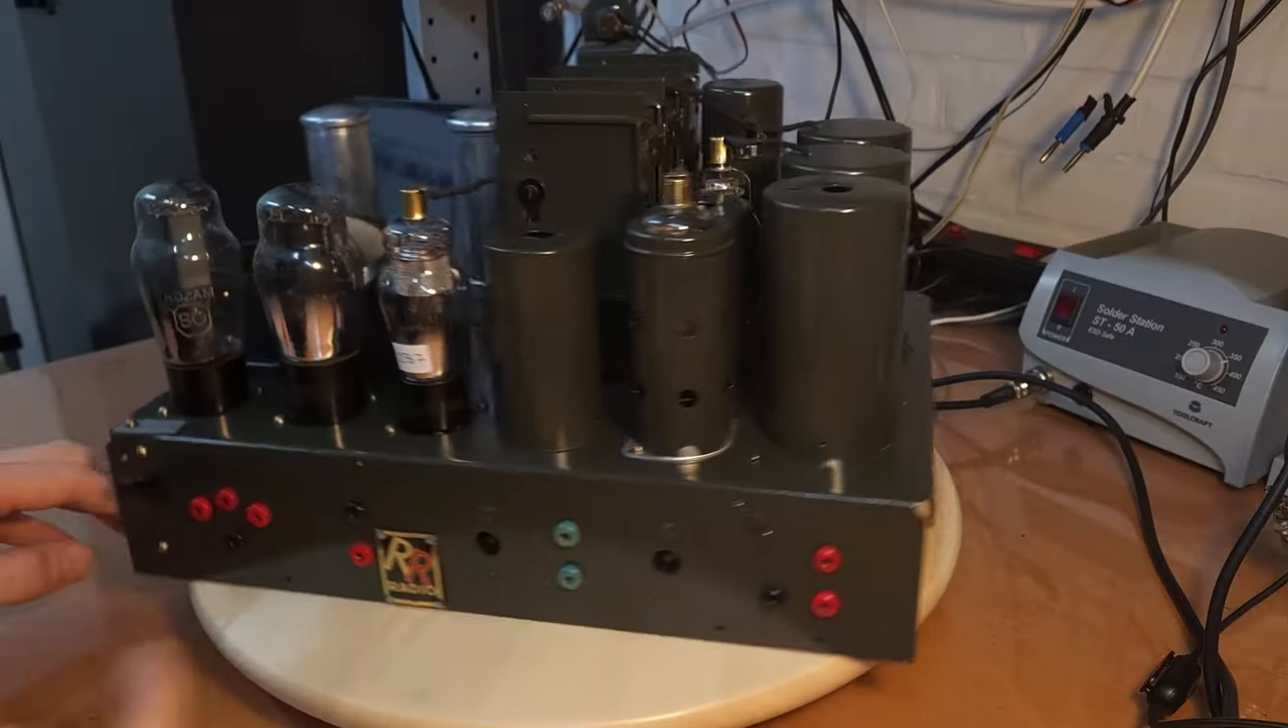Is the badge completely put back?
Yes.